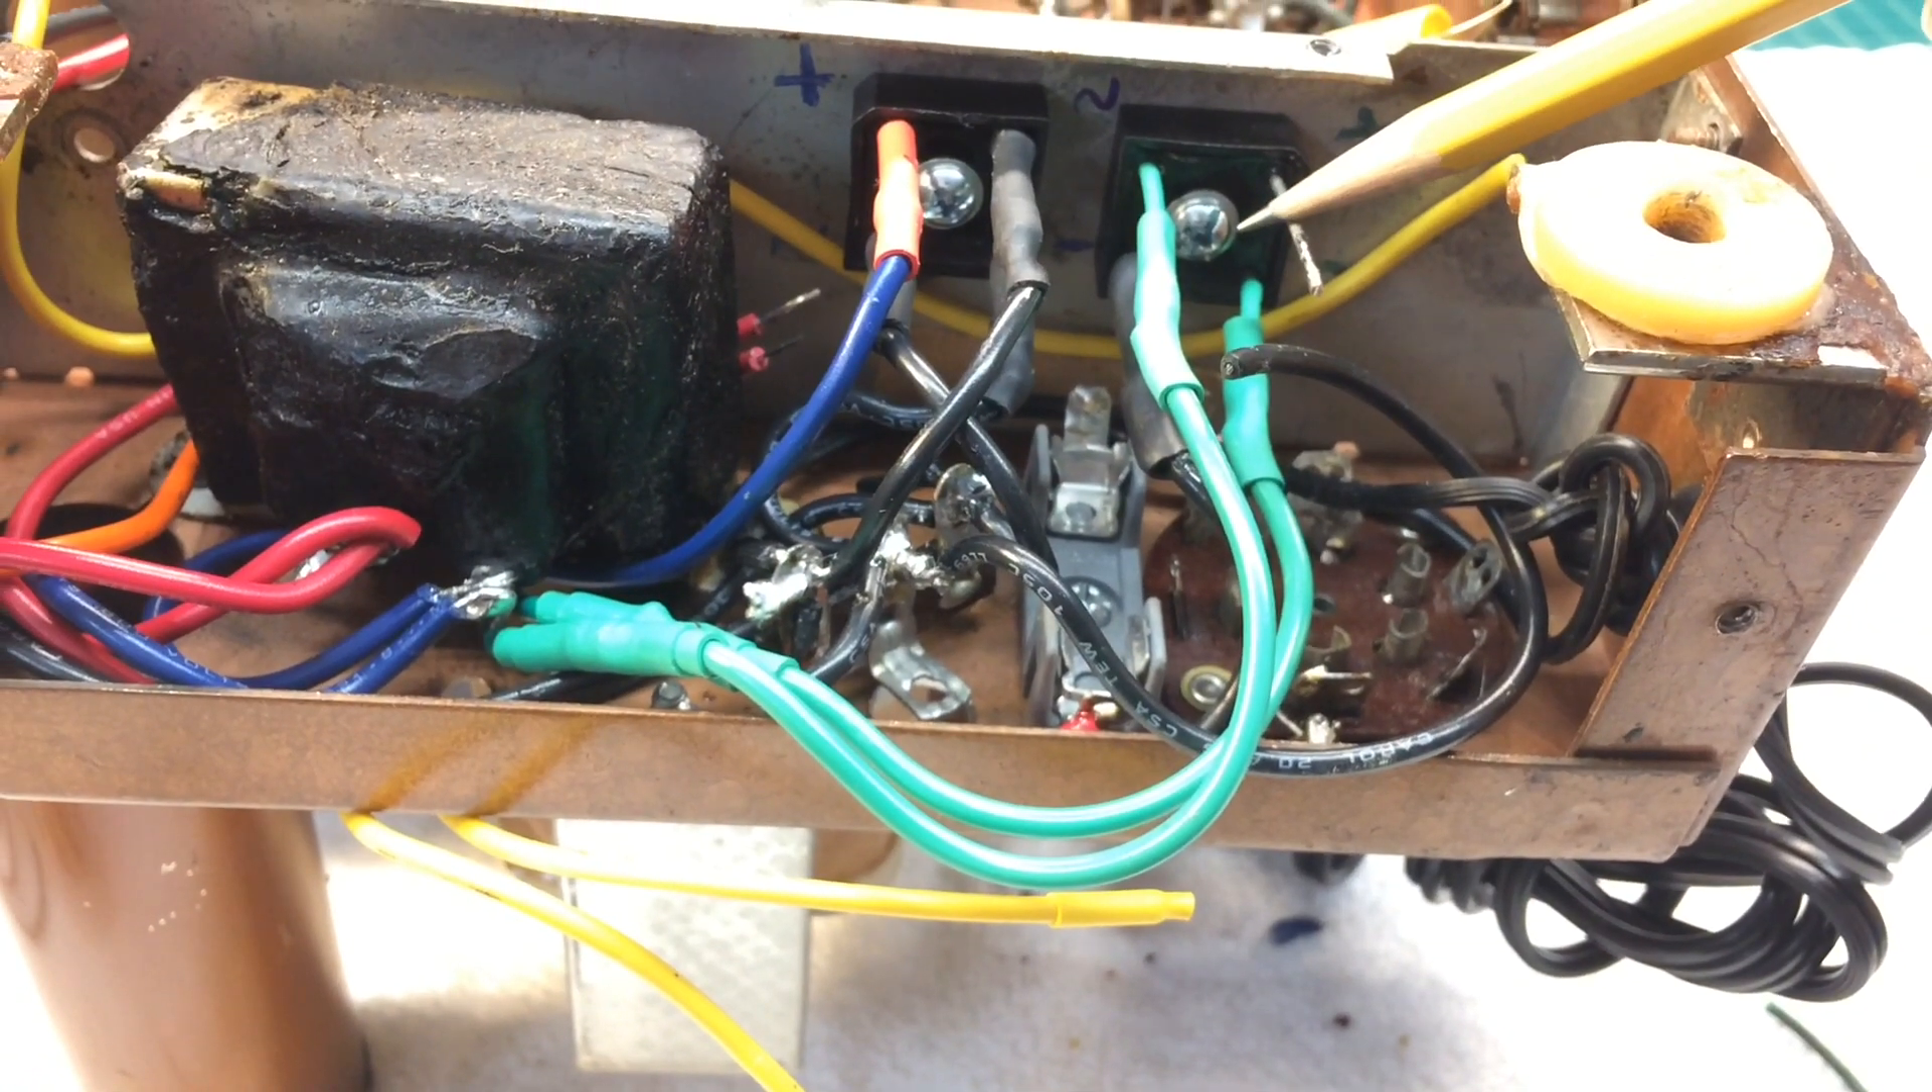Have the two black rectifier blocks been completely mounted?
Yes.